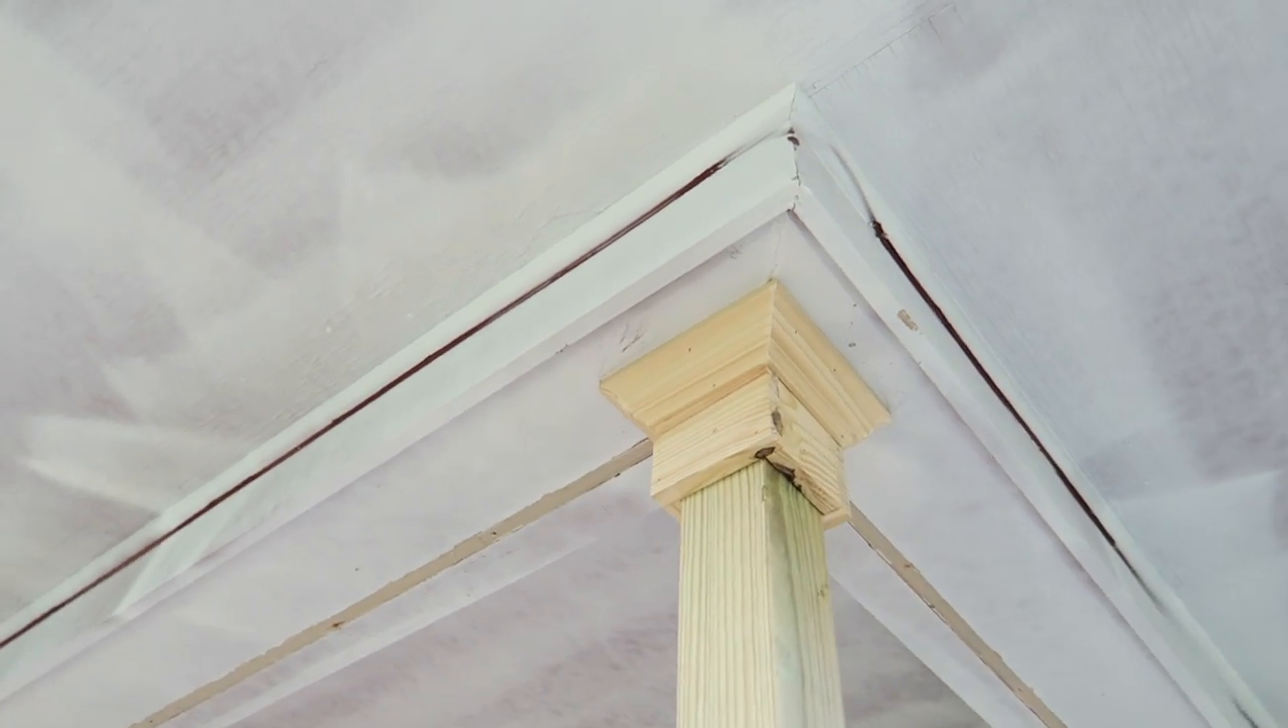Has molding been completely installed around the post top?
Yes.